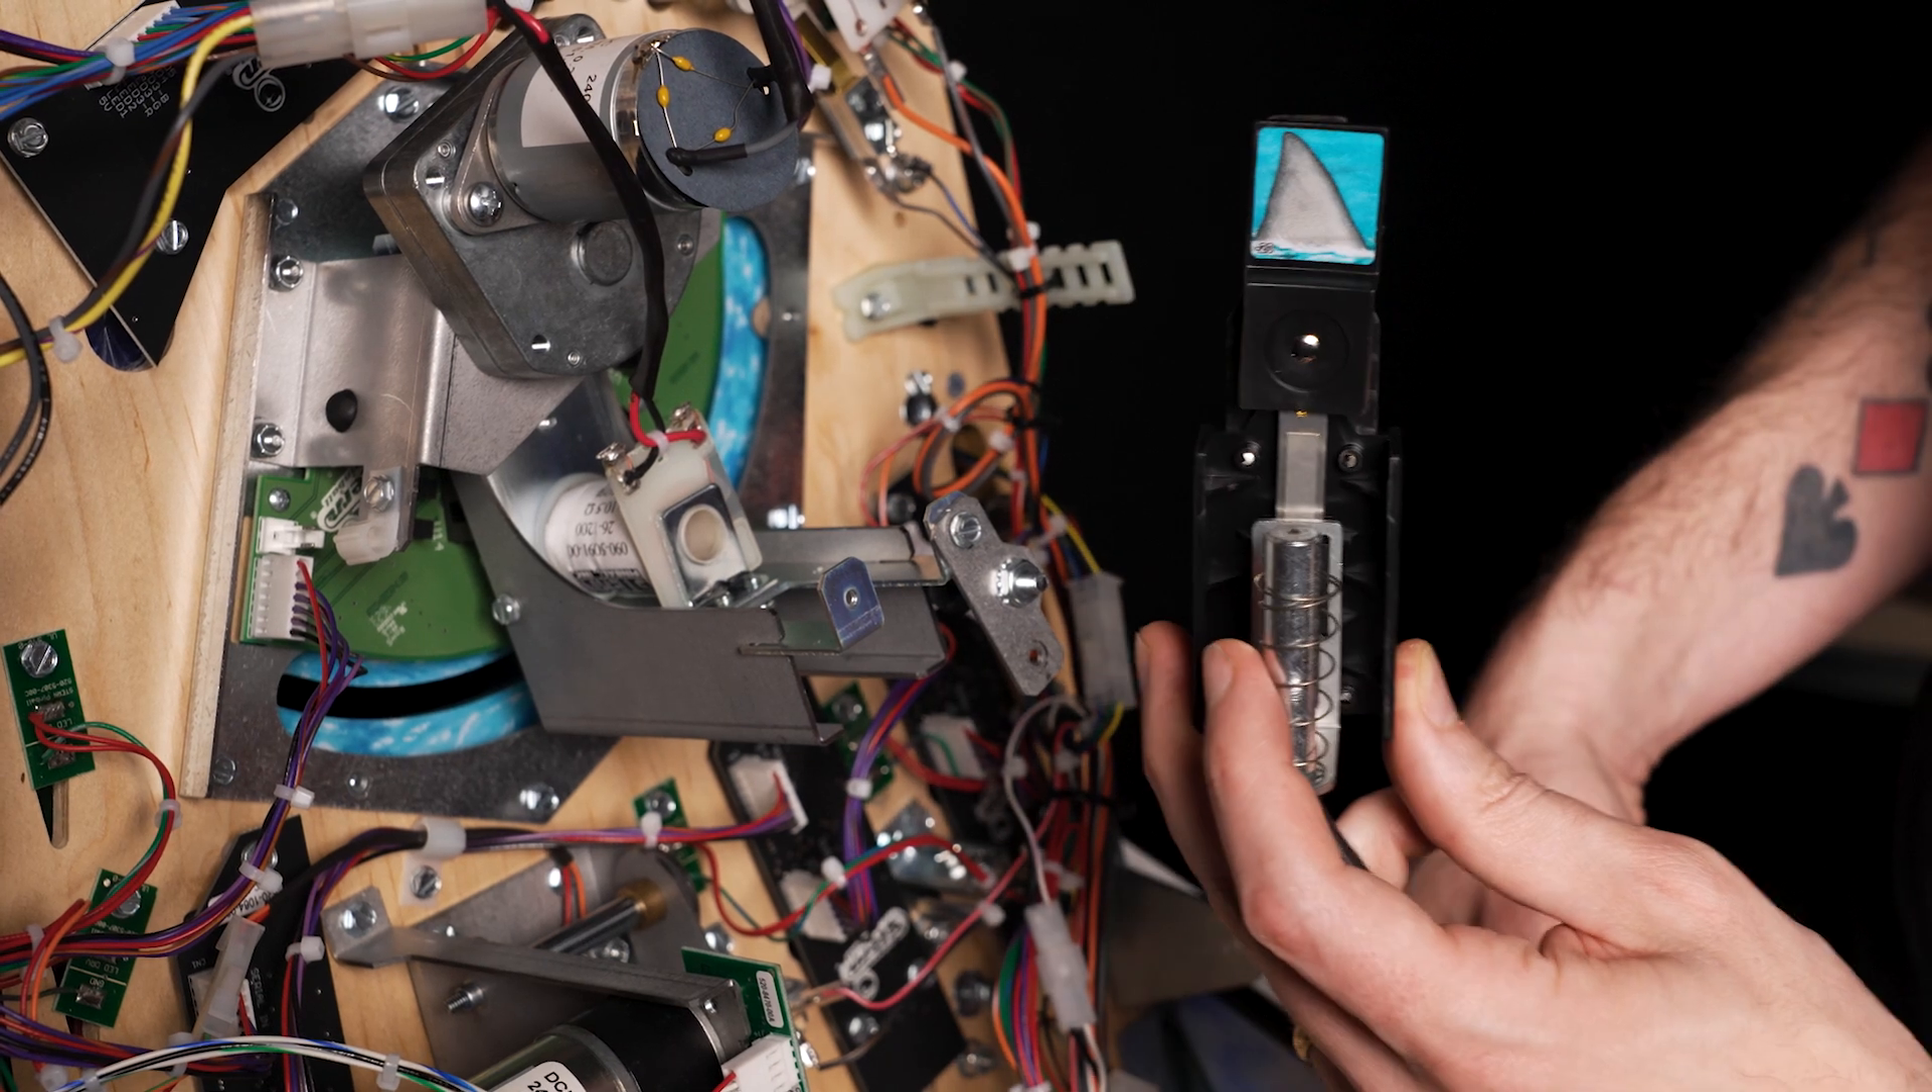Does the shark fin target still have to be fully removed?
No.